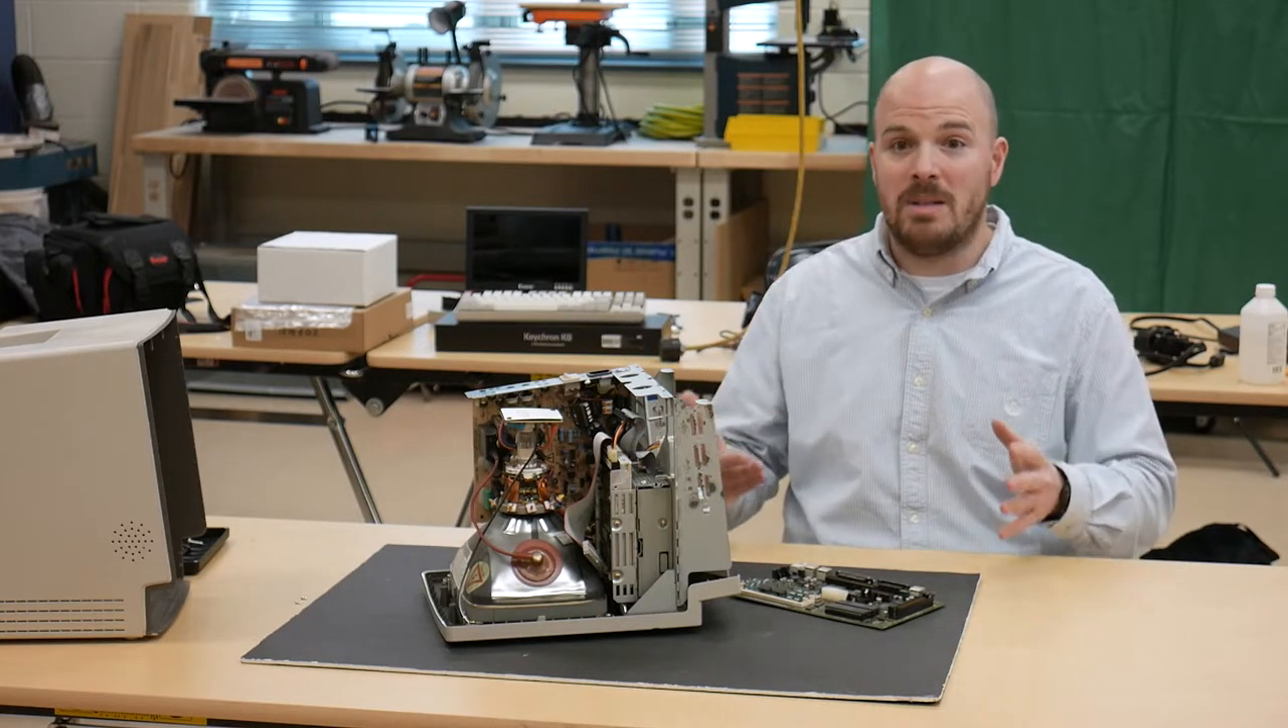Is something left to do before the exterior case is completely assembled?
Yes.